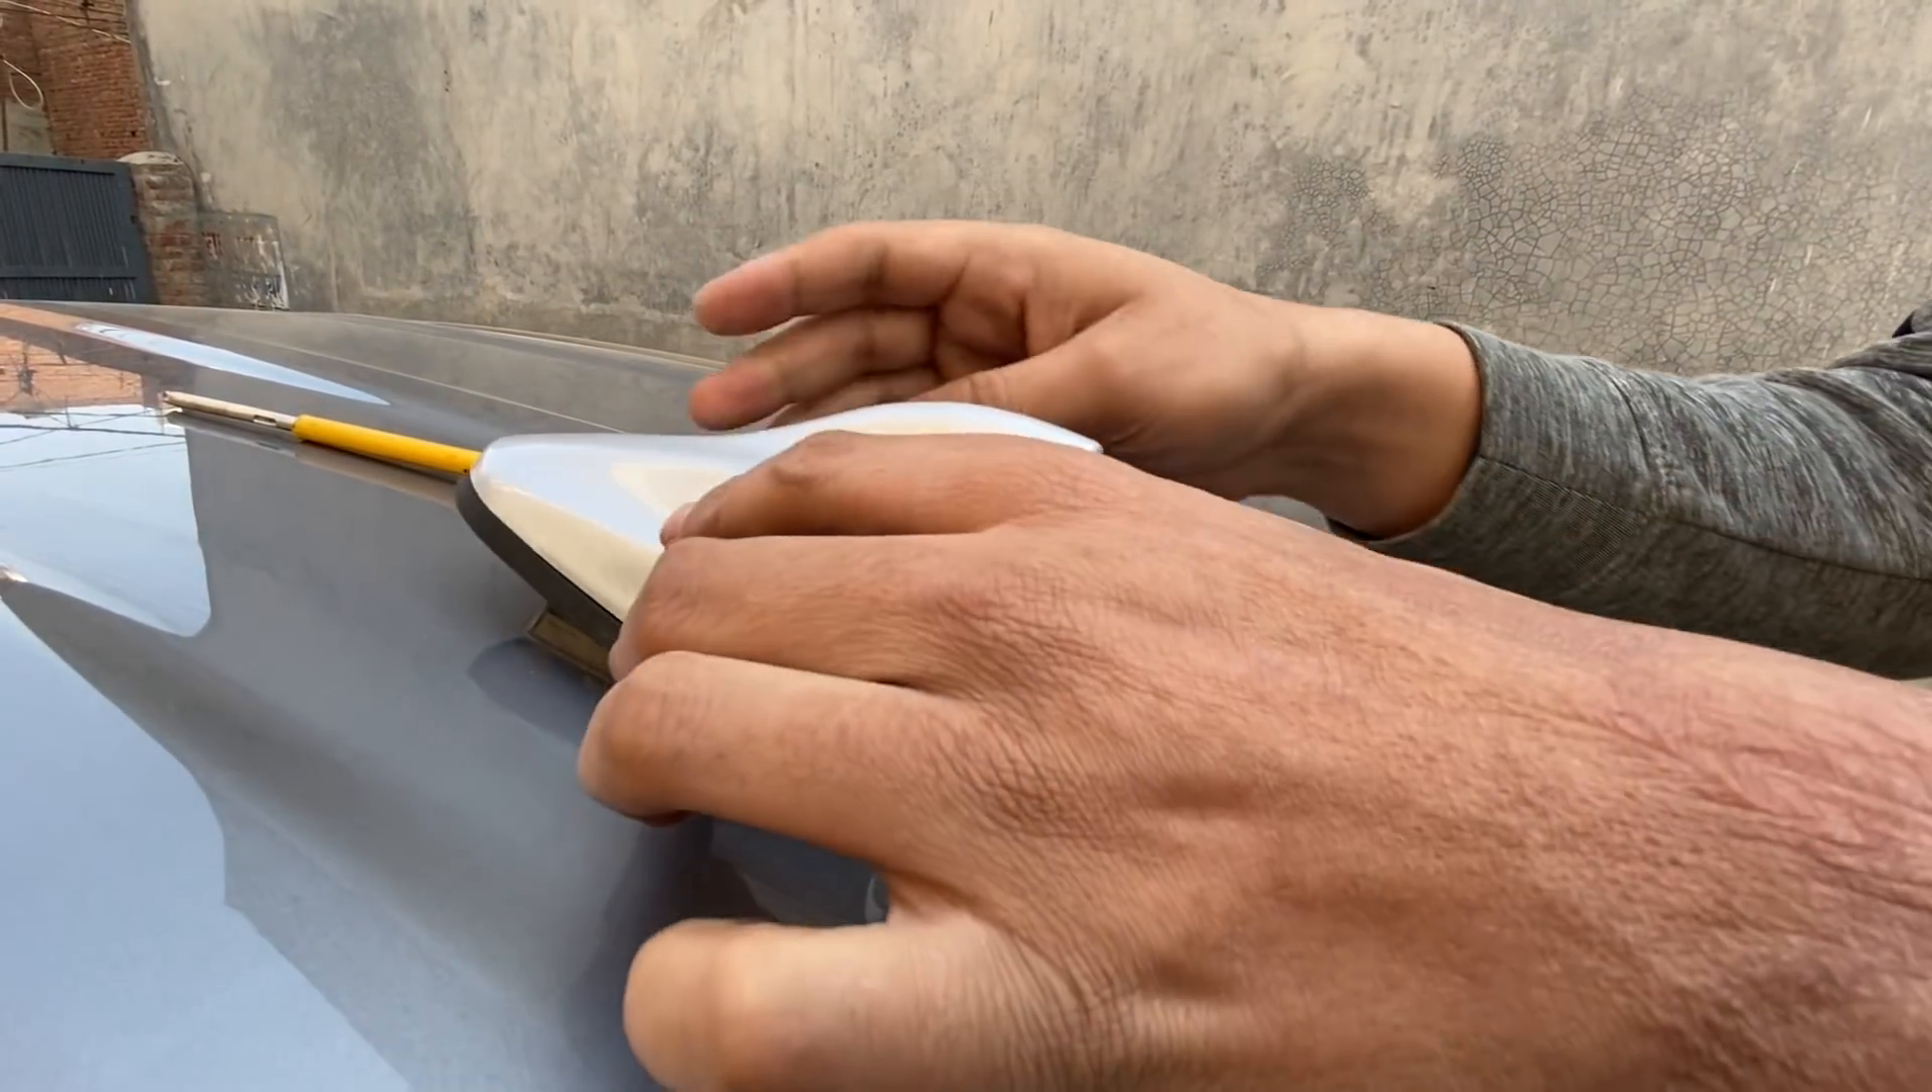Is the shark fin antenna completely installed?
No.